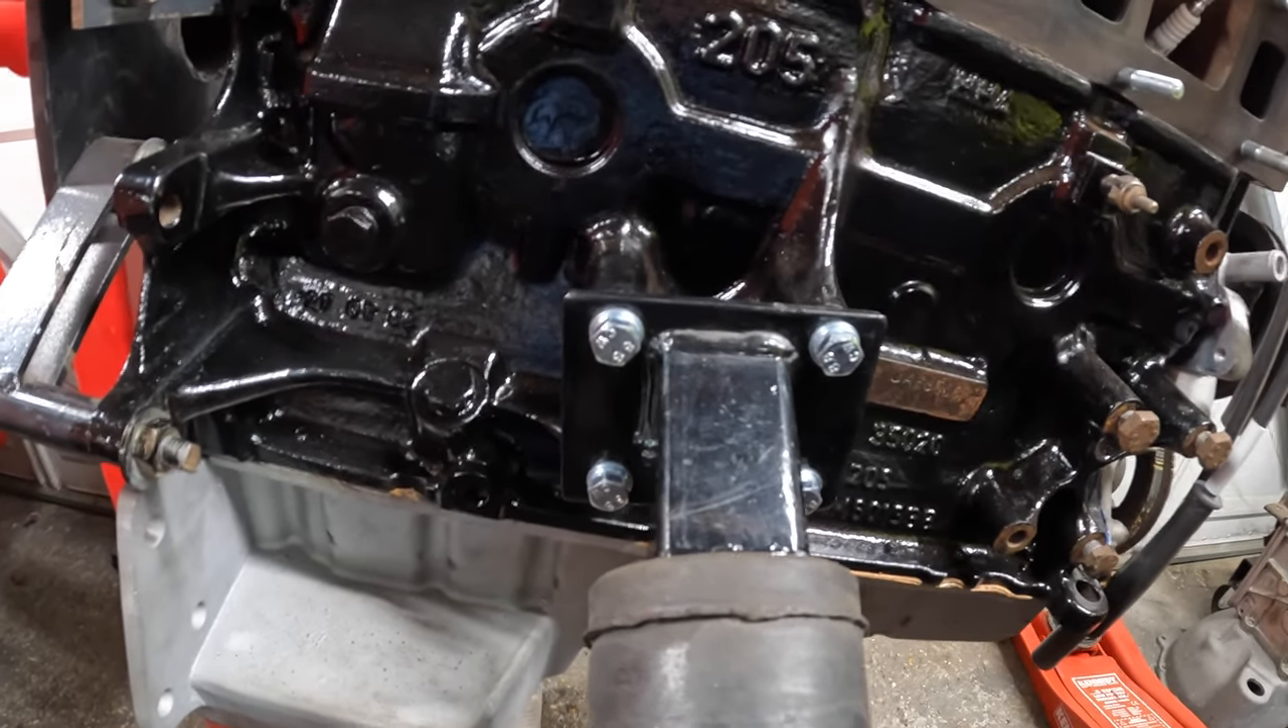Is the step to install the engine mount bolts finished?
Yes.